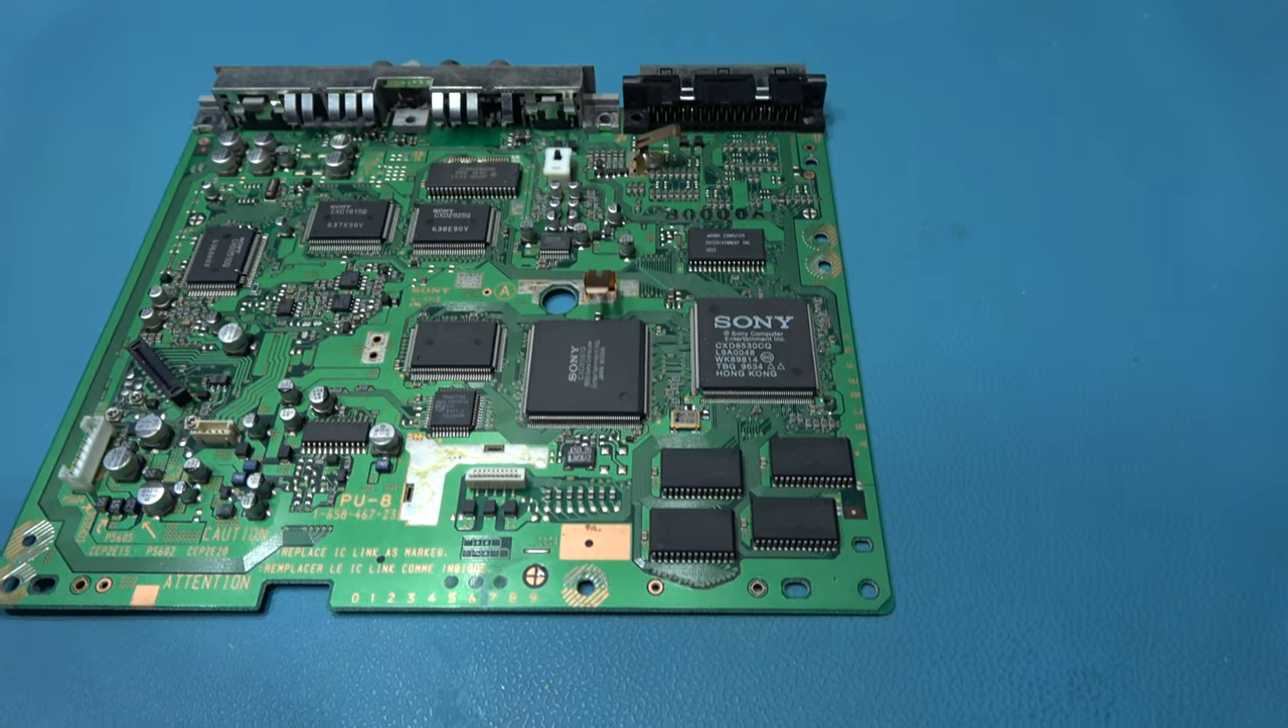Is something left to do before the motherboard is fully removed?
No.